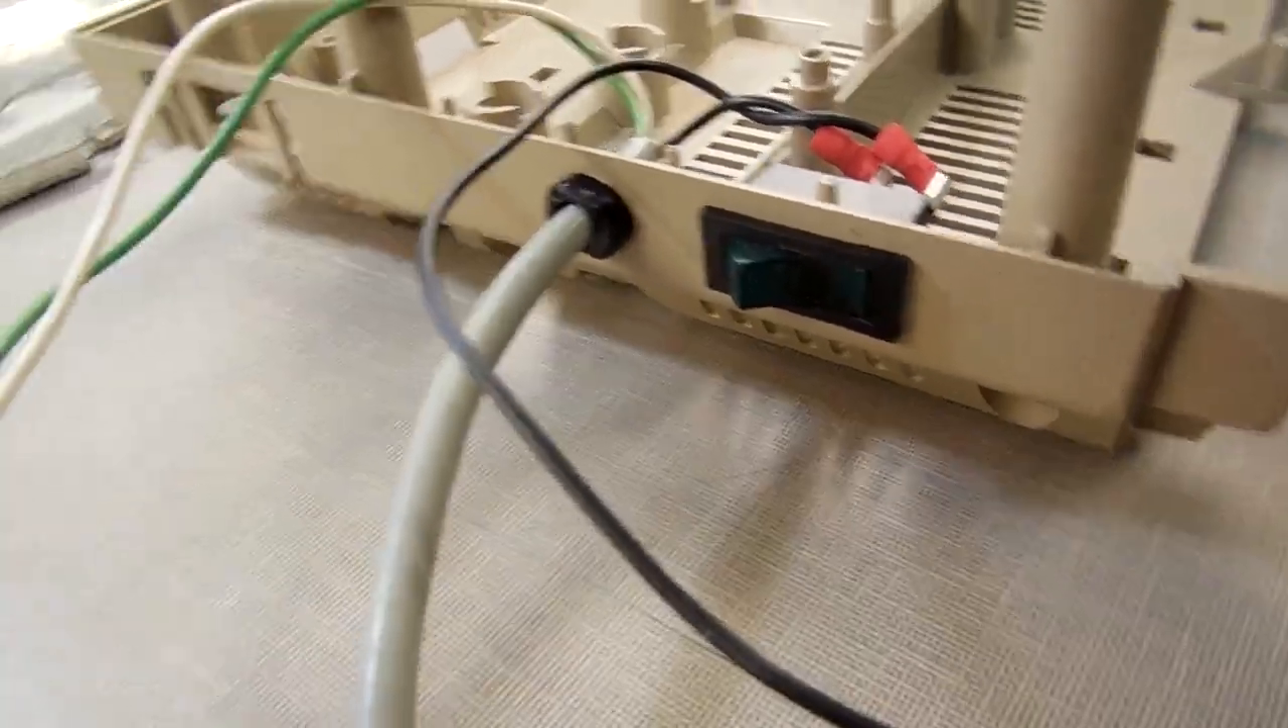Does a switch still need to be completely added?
No.